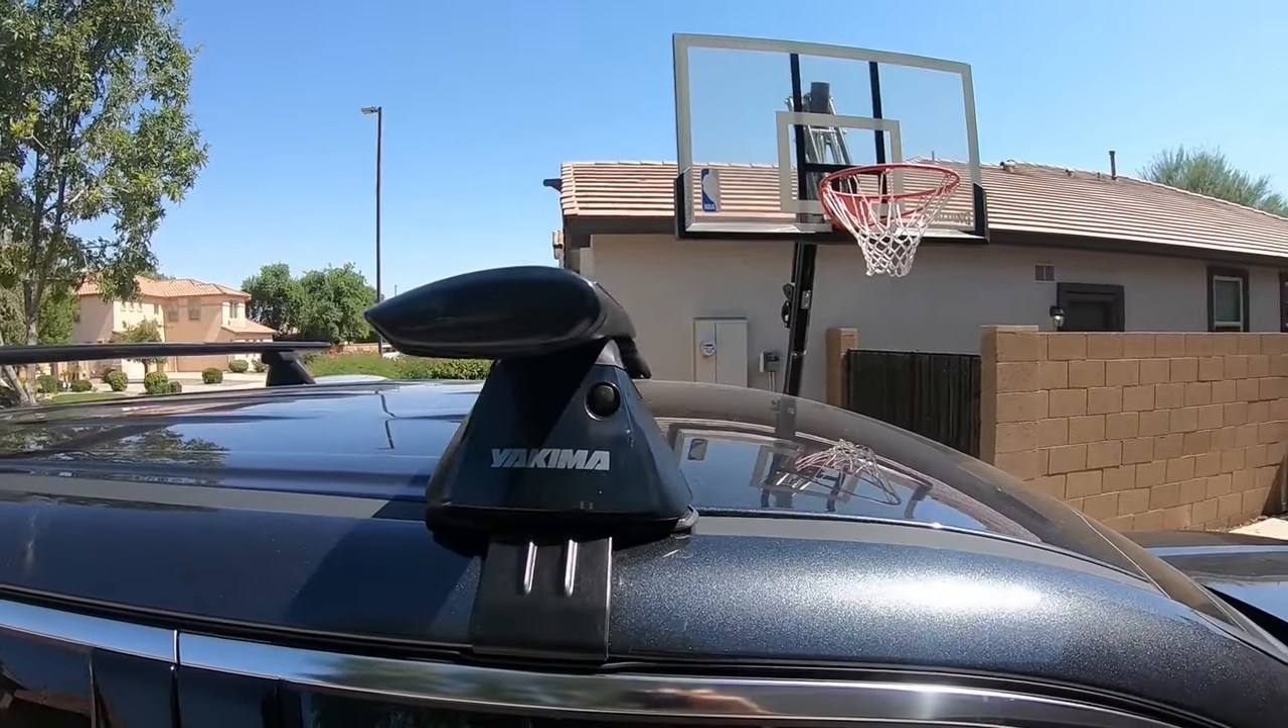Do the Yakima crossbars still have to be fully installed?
No.